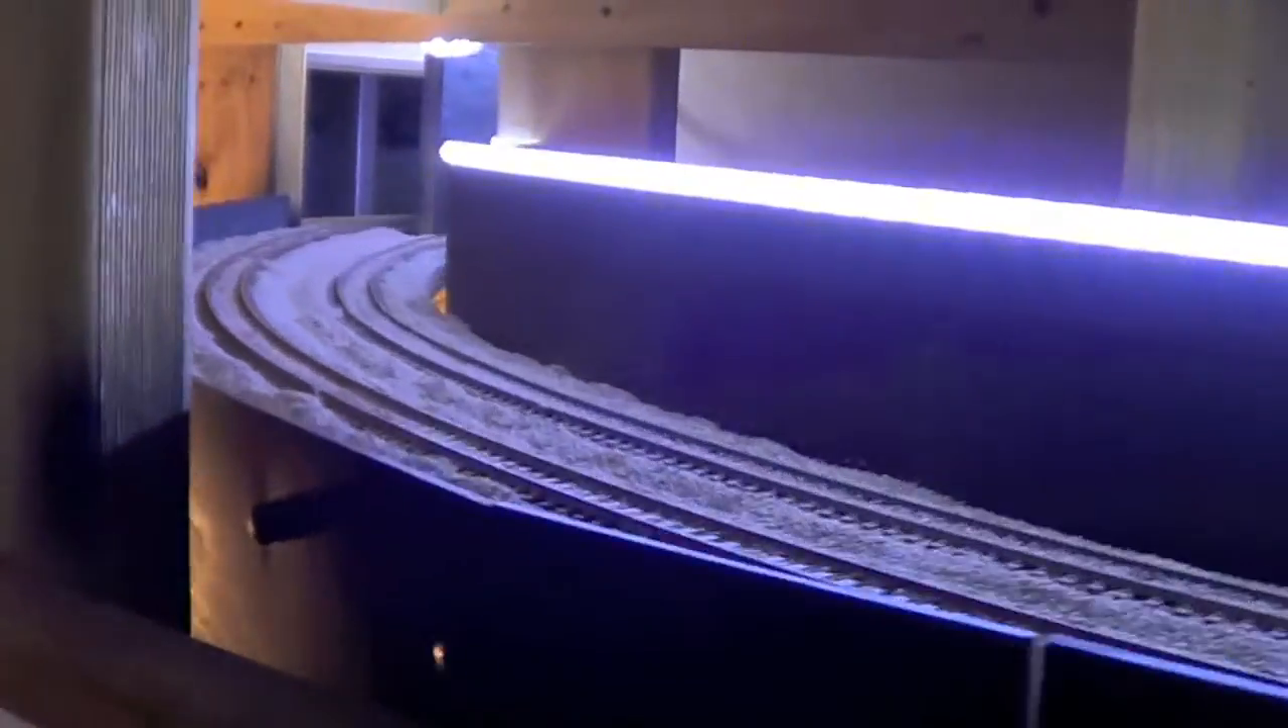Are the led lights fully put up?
Yes.